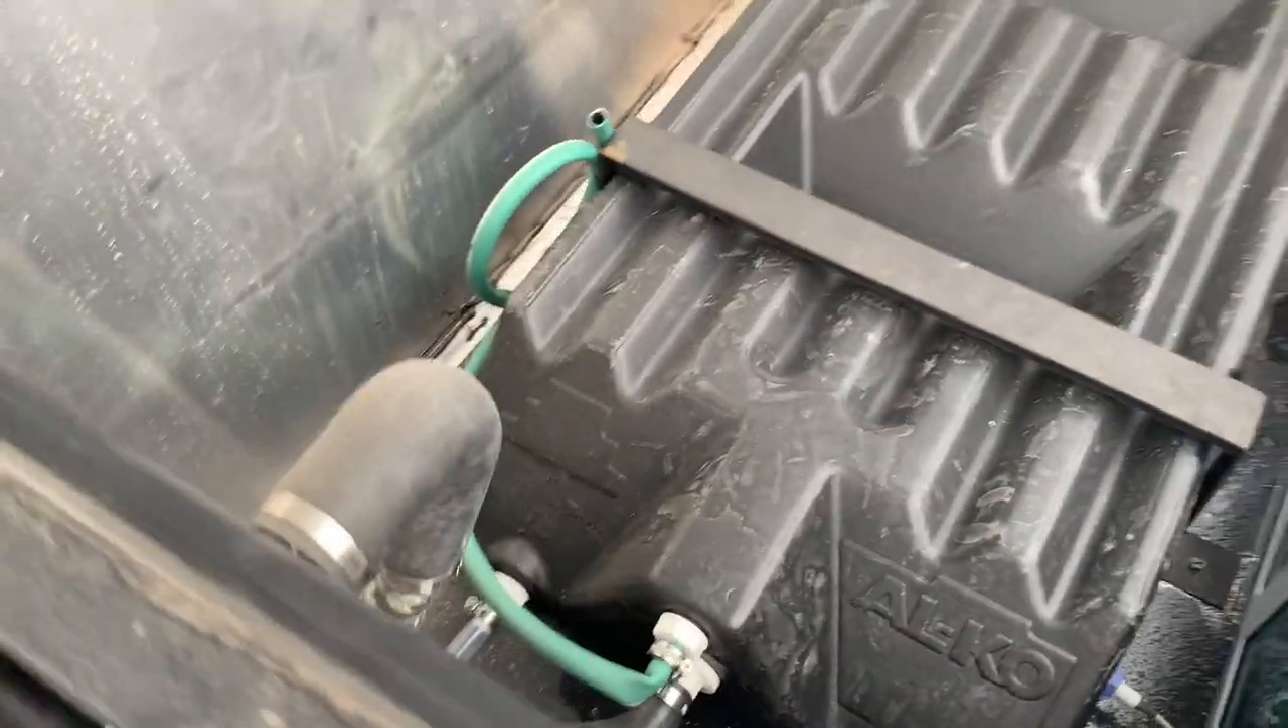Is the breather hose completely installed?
Yes.